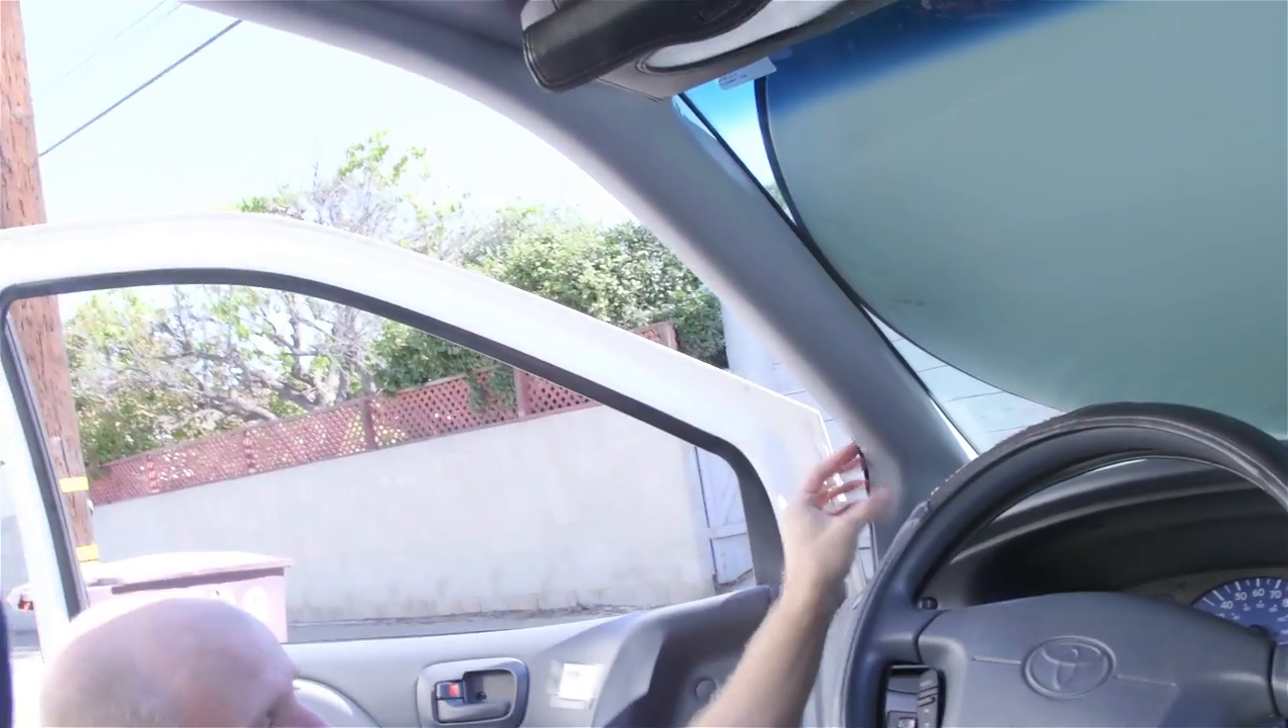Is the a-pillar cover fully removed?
No.